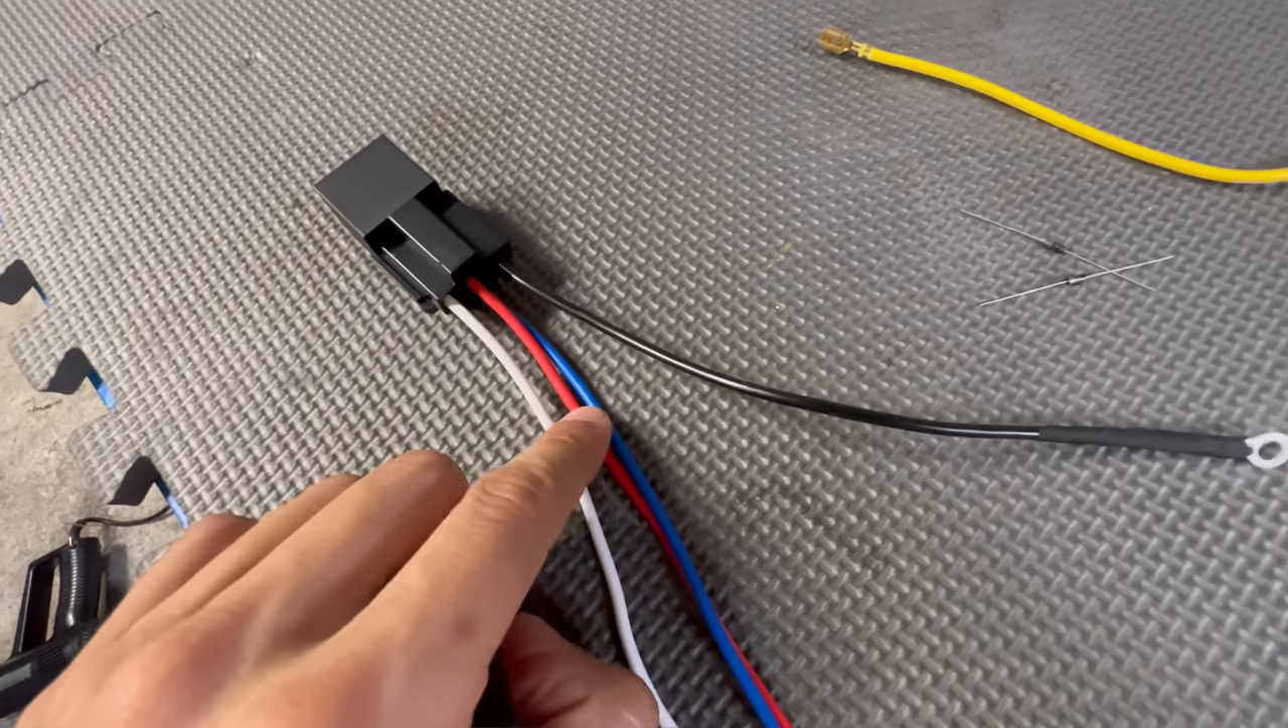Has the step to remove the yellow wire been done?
Yes.